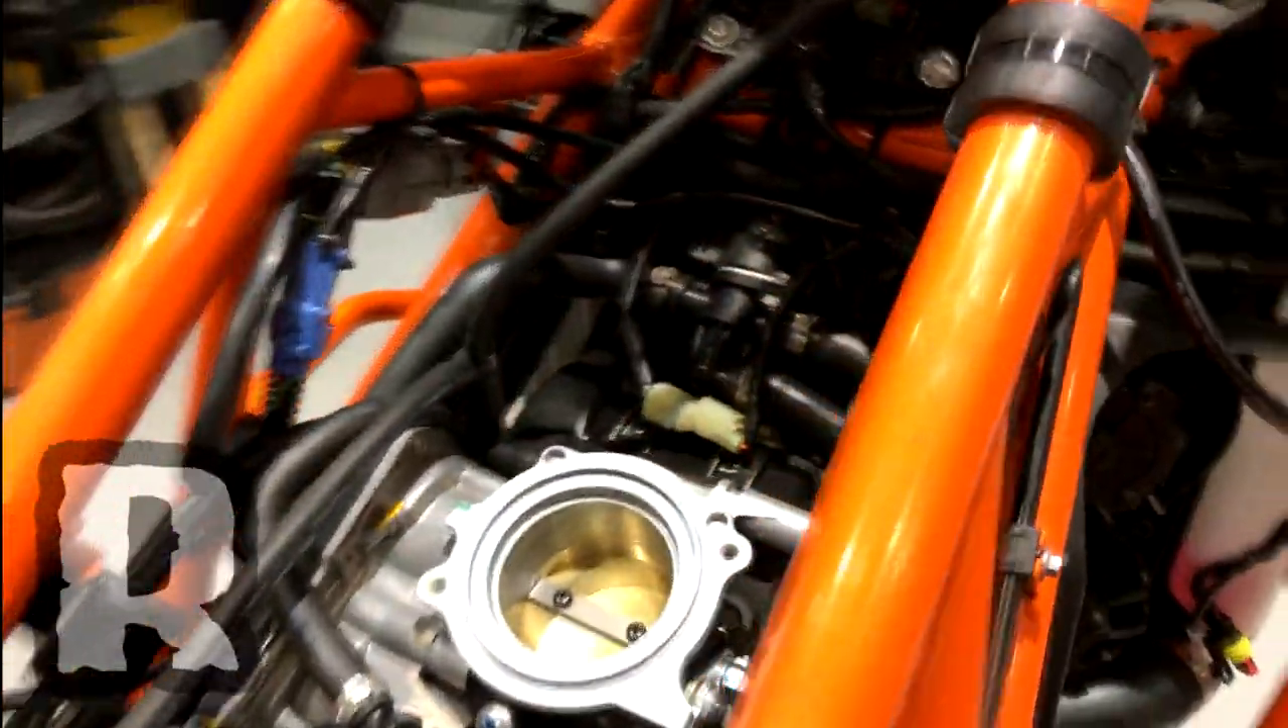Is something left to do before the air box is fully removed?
No.